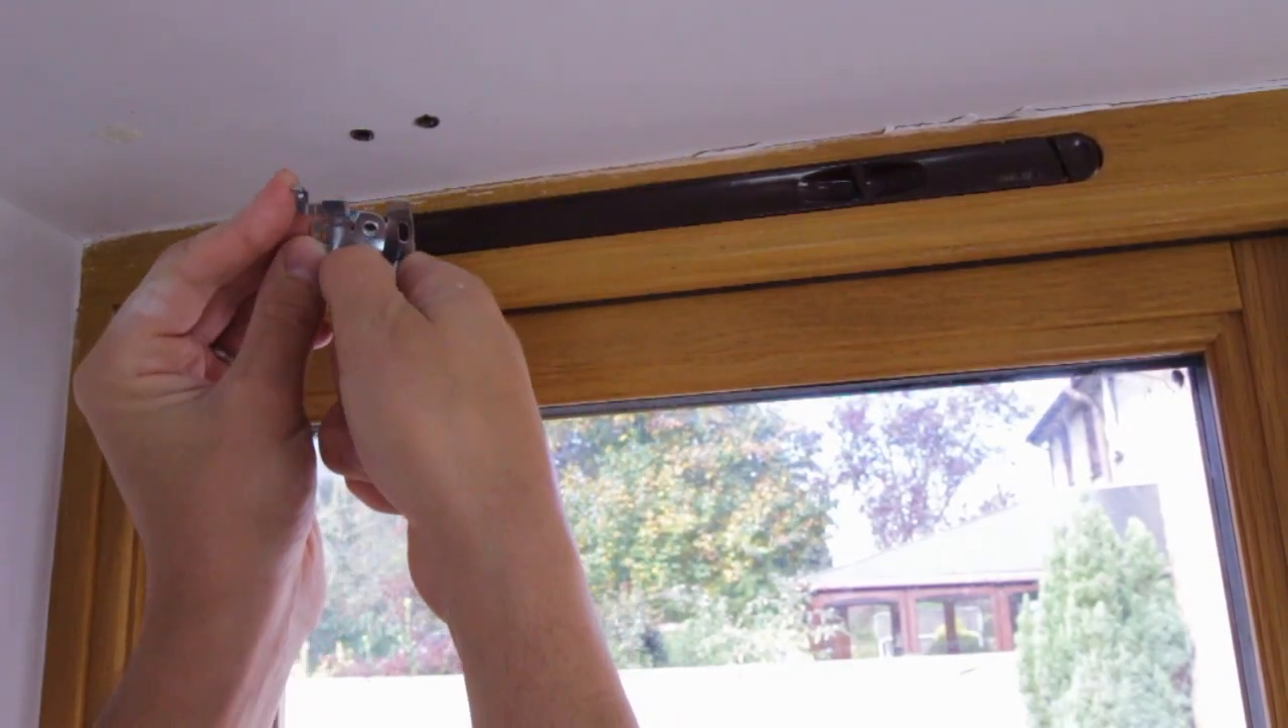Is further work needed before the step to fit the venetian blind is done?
Yes.